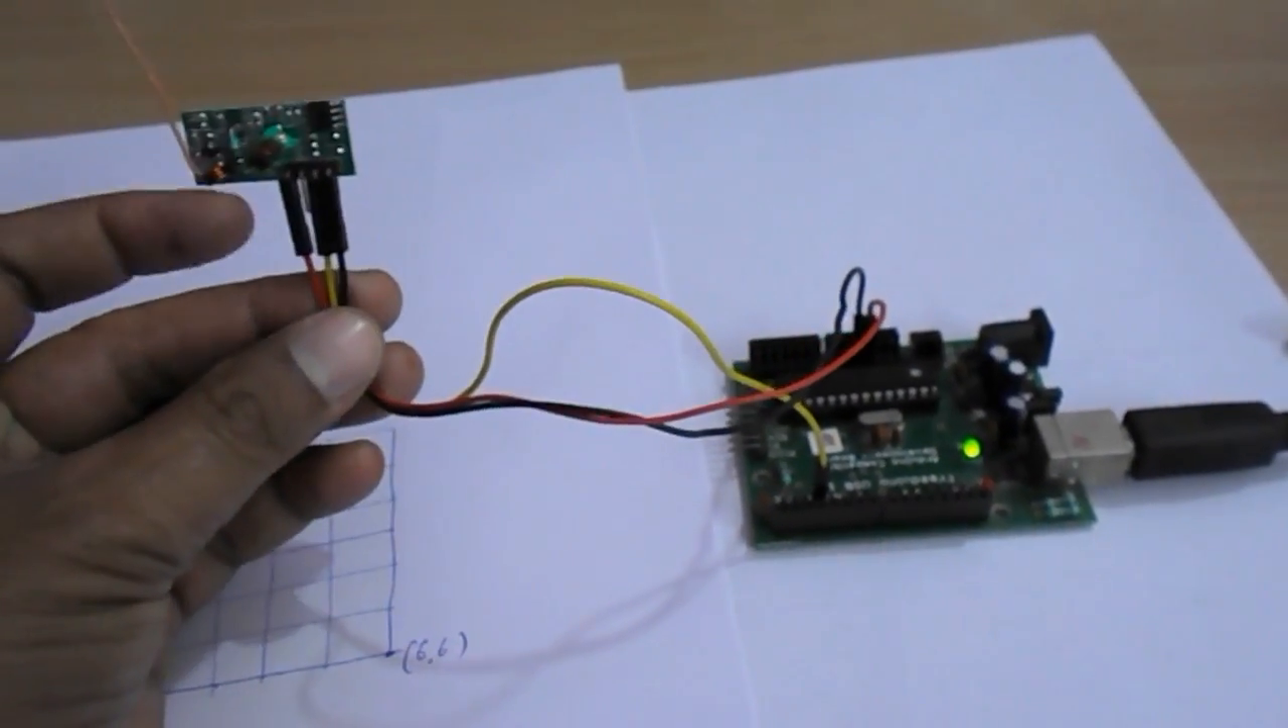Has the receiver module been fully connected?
Yes.